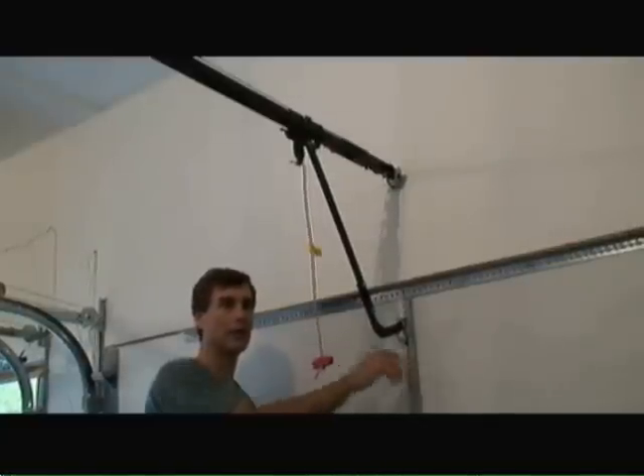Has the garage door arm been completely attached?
Yes.